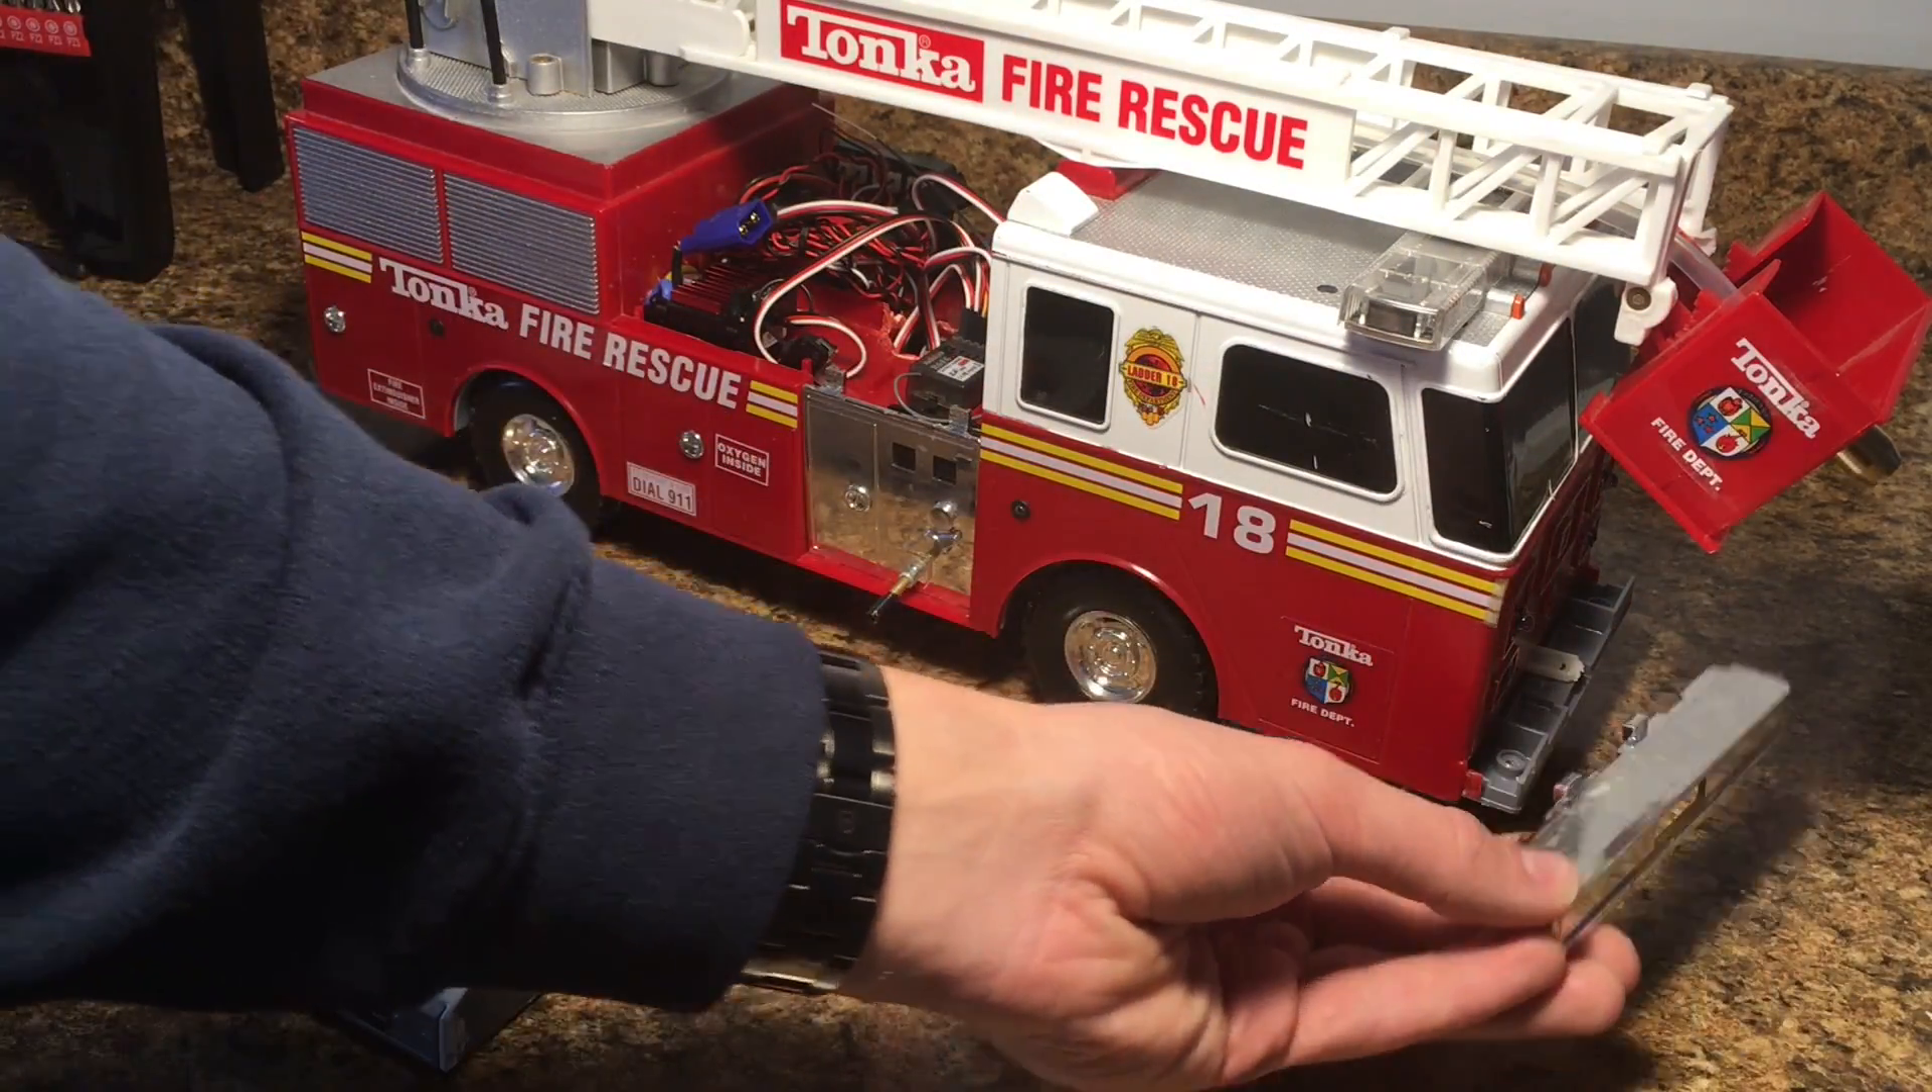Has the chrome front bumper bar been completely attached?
No.